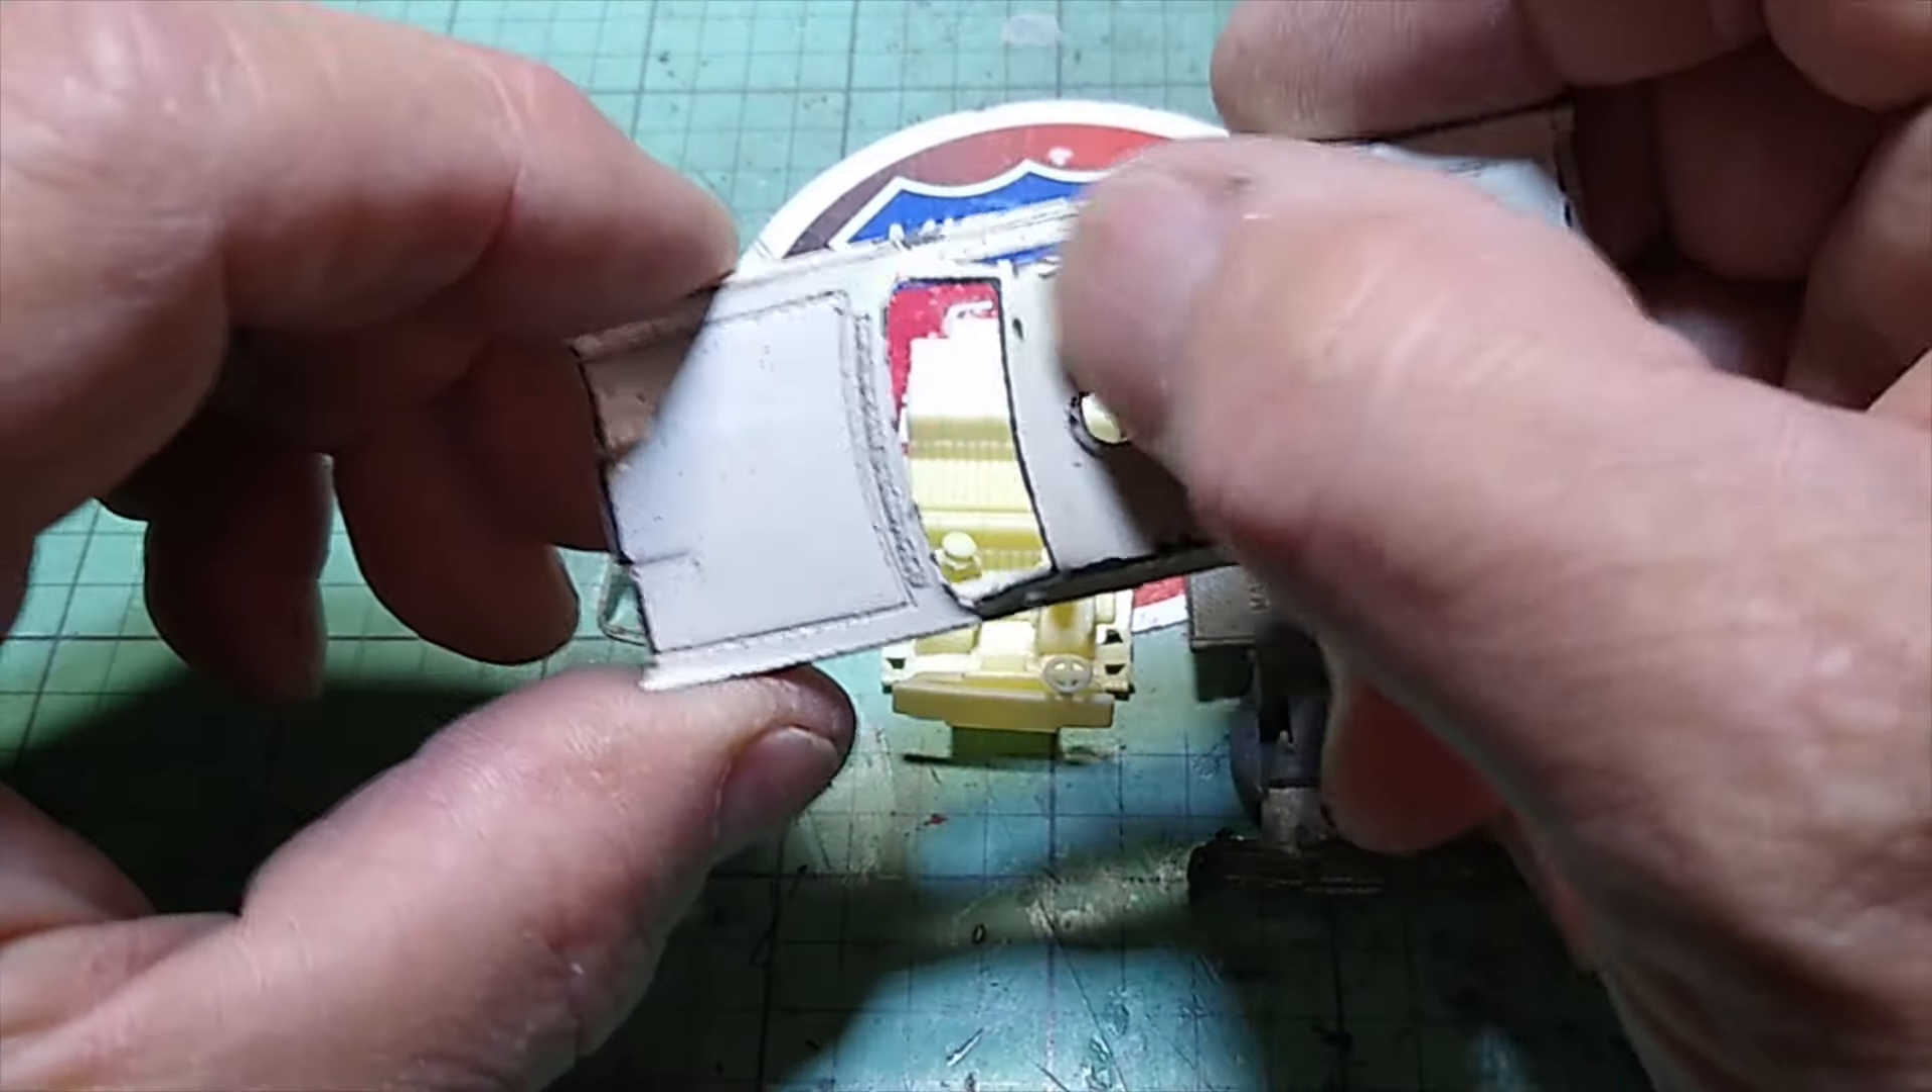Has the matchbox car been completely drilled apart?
Yes.